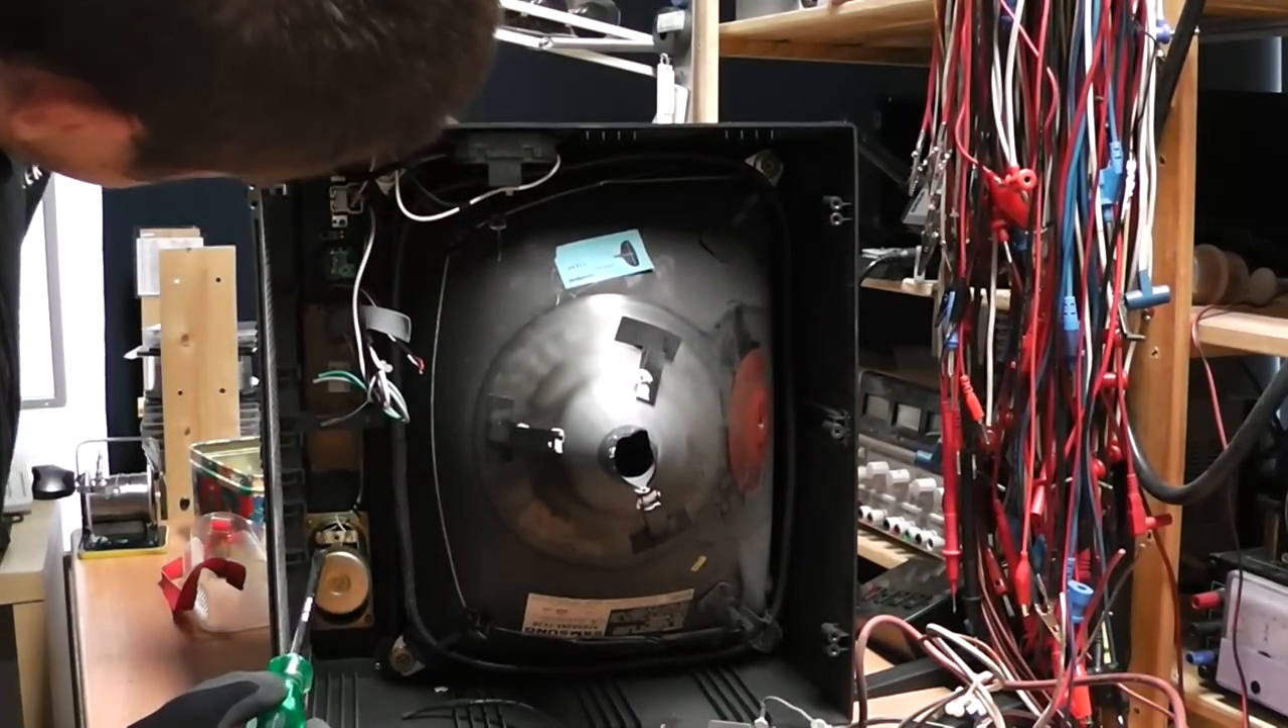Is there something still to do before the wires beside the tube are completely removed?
Yes.